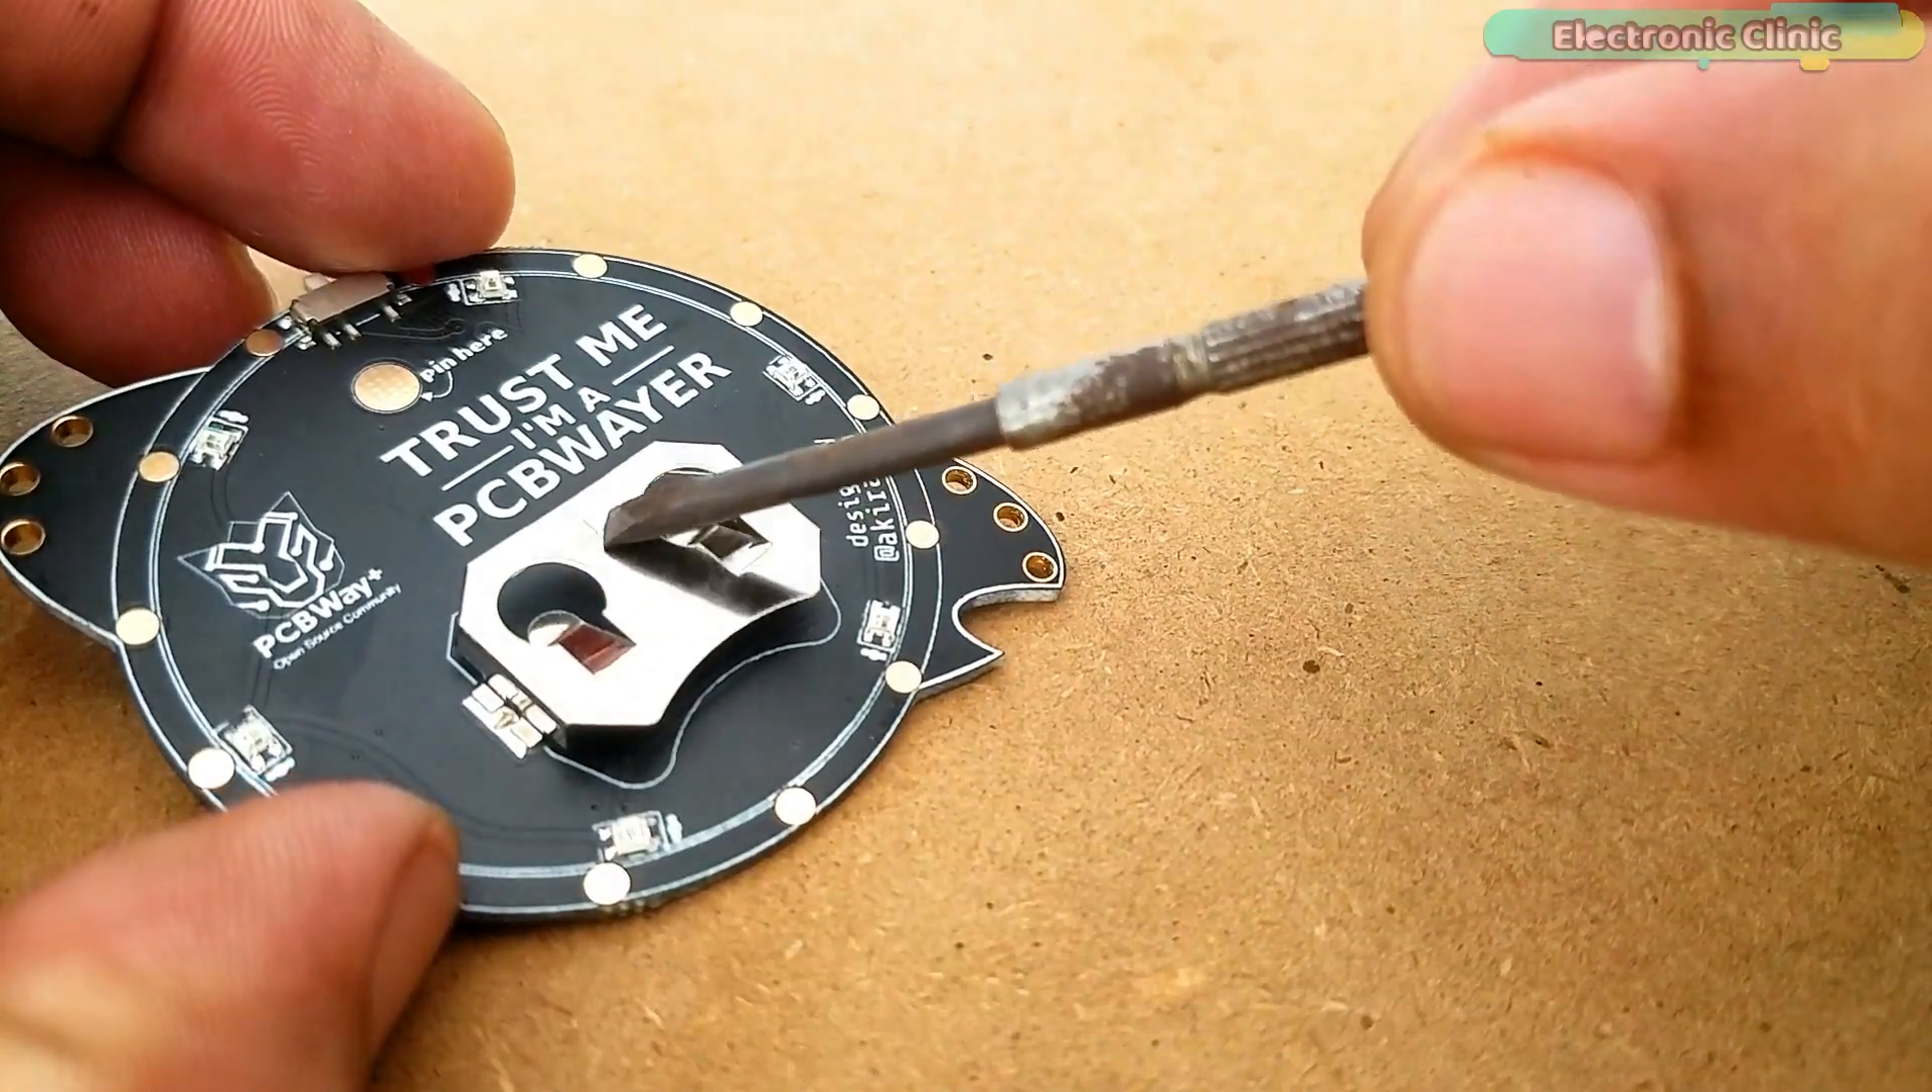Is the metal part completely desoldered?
No.